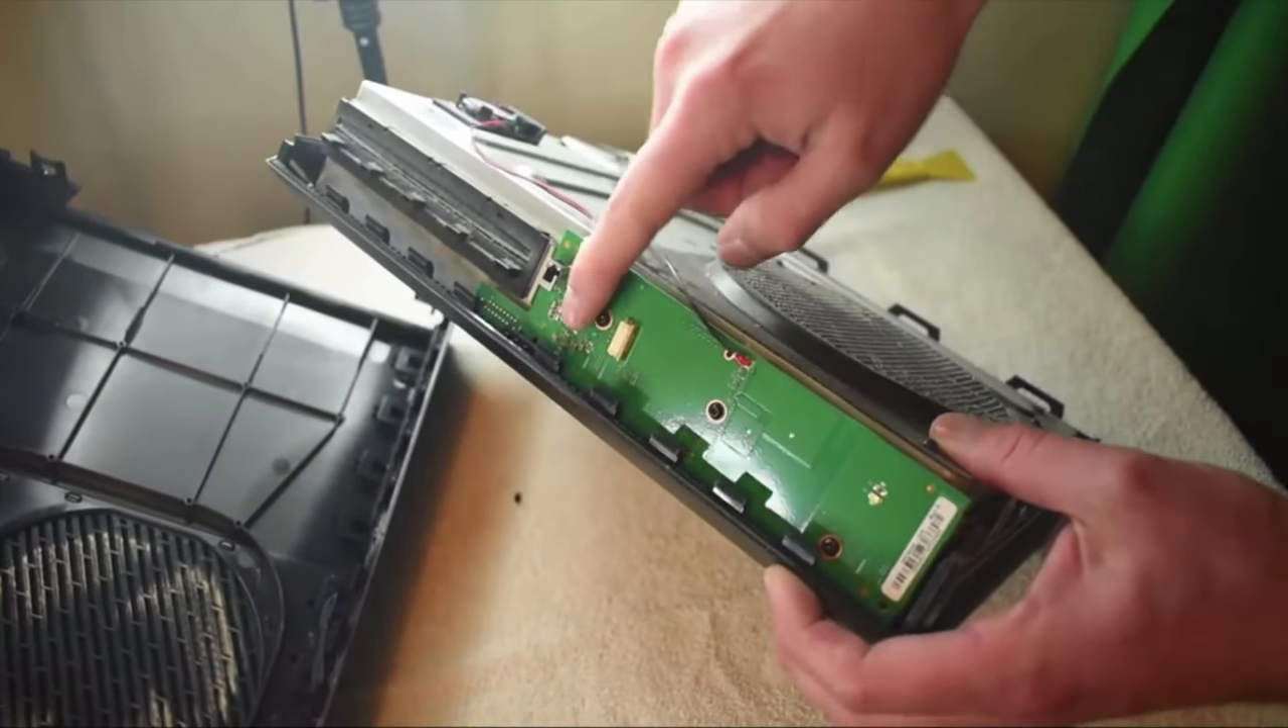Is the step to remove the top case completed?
Yes.